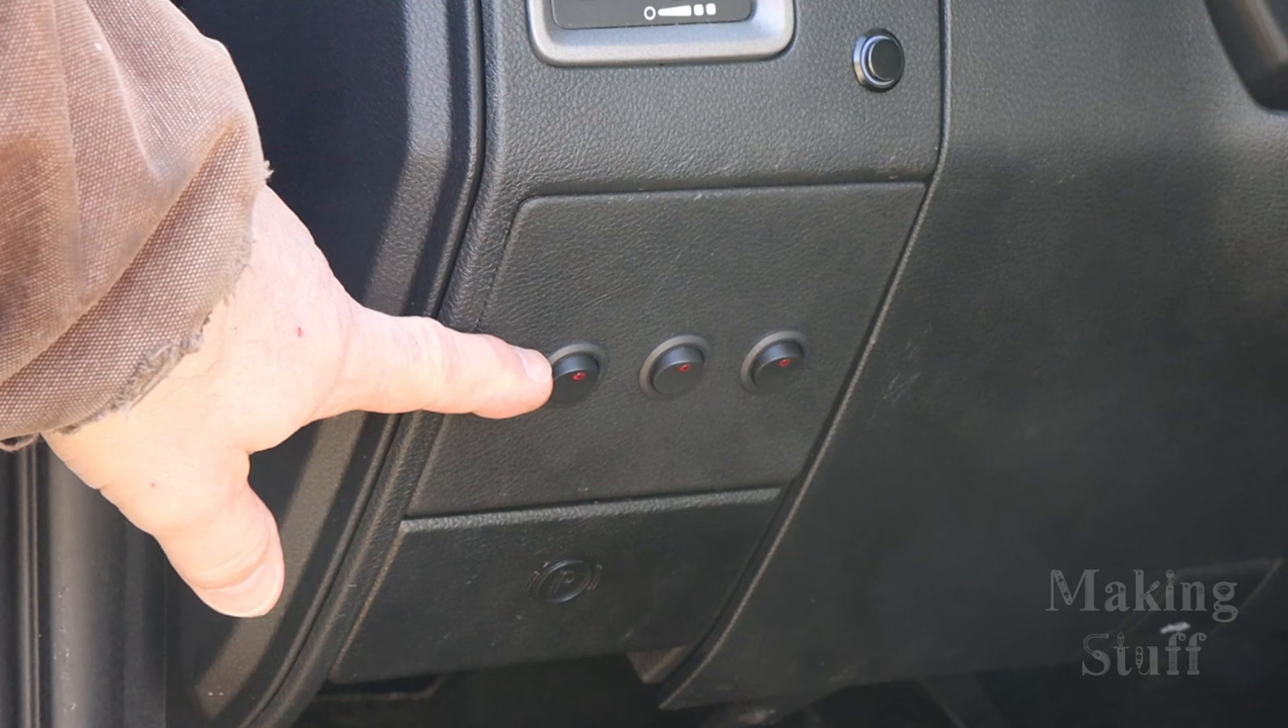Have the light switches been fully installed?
Yes.